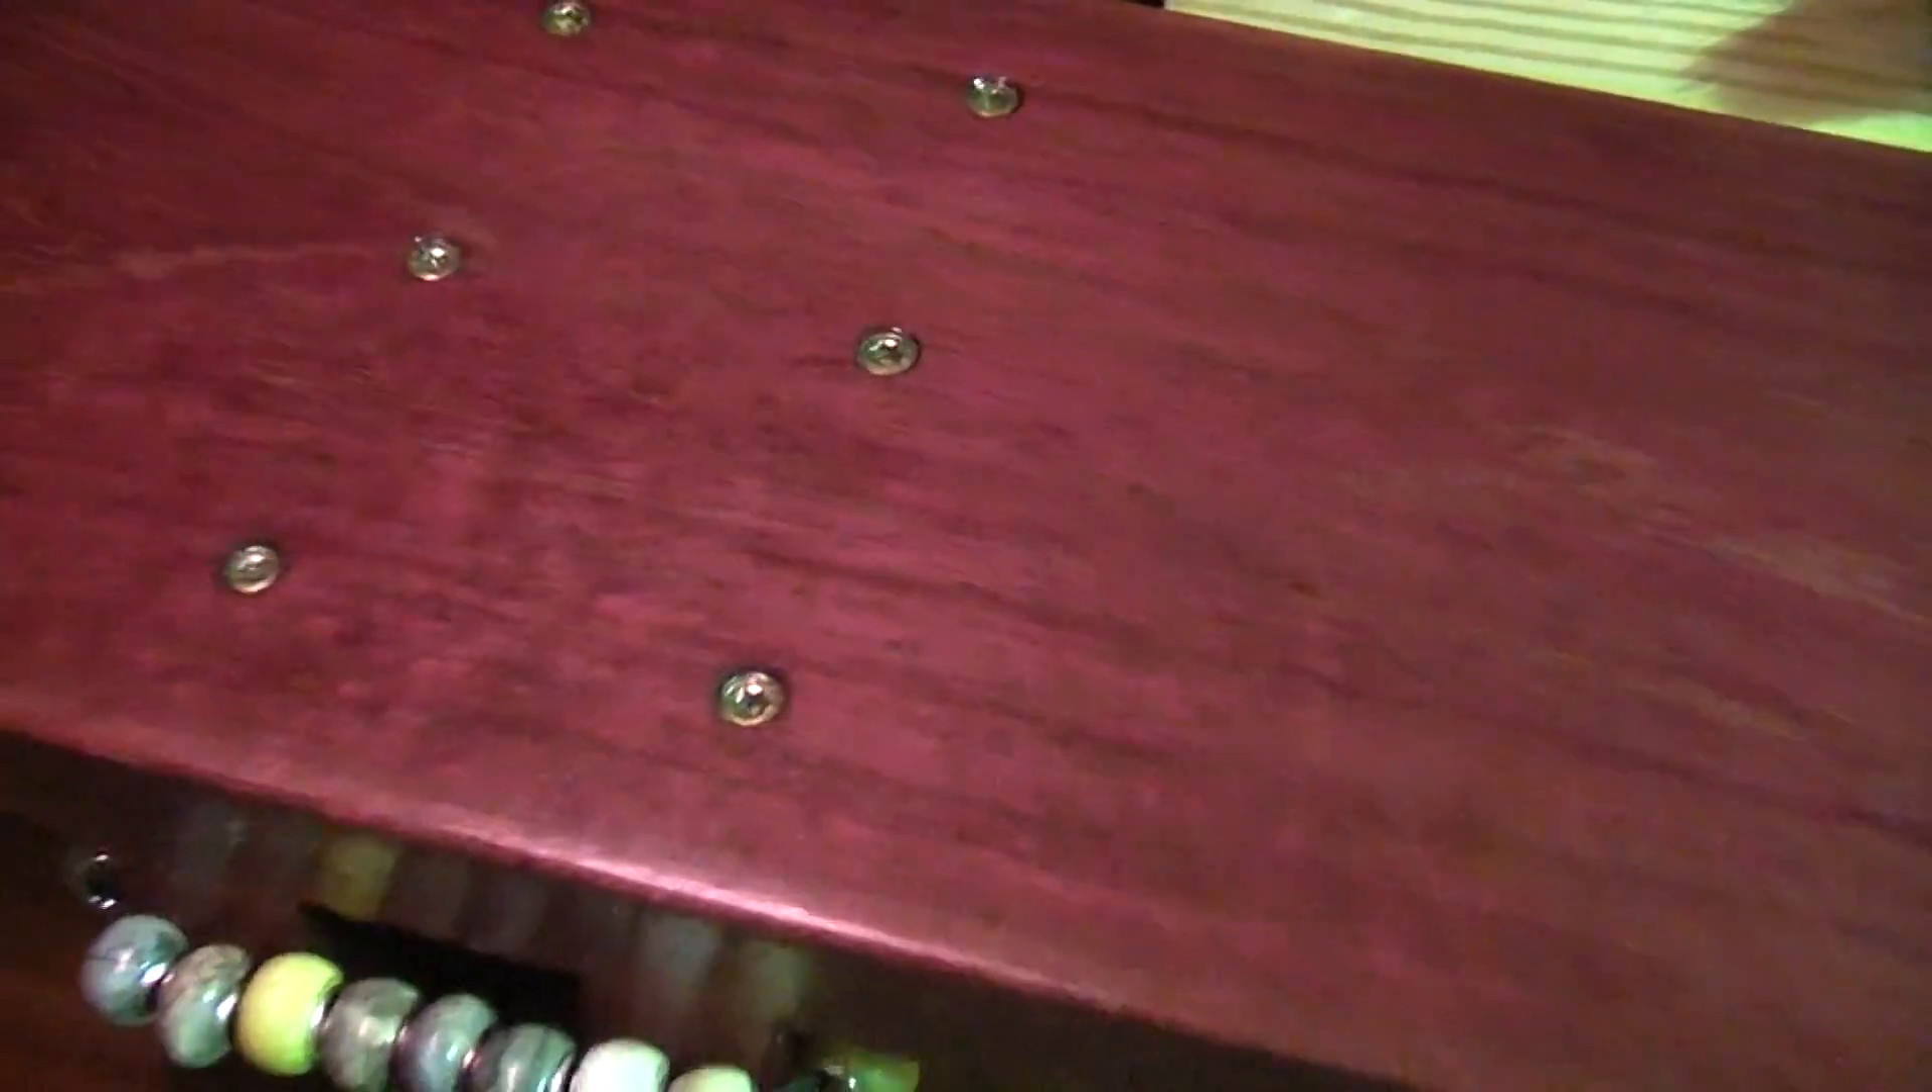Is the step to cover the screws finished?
No.